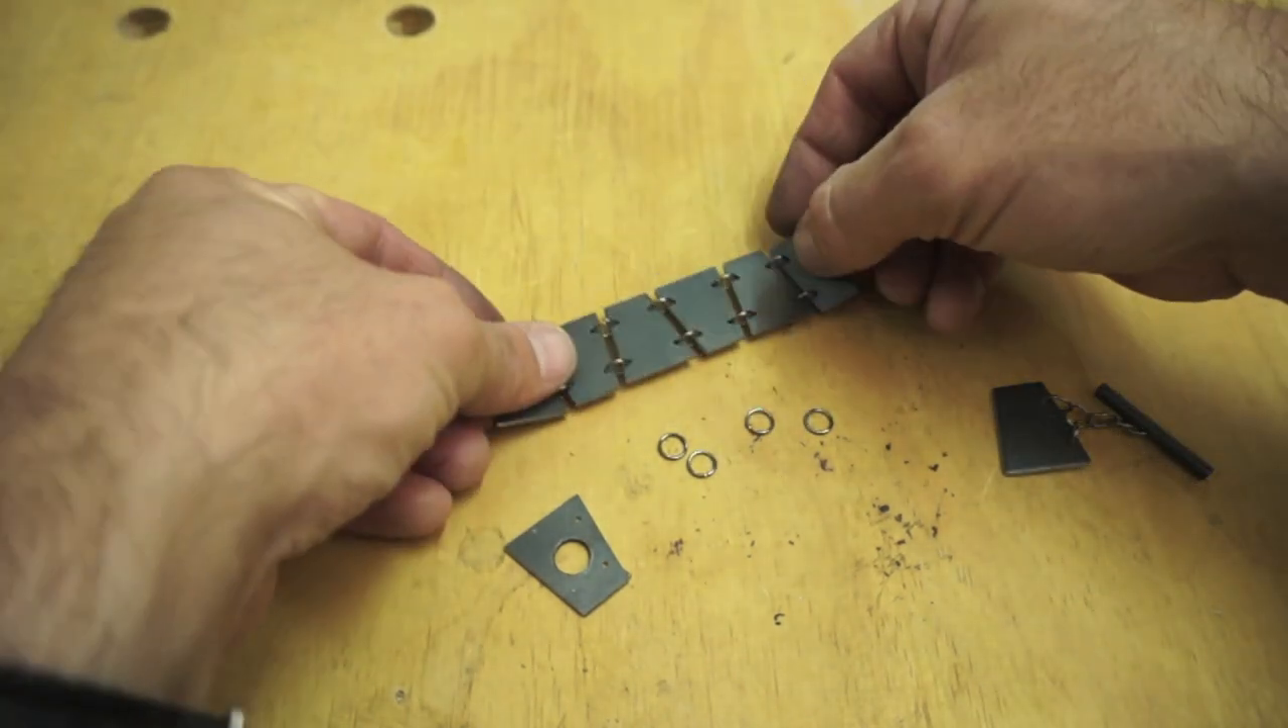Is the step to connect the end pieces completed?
No.